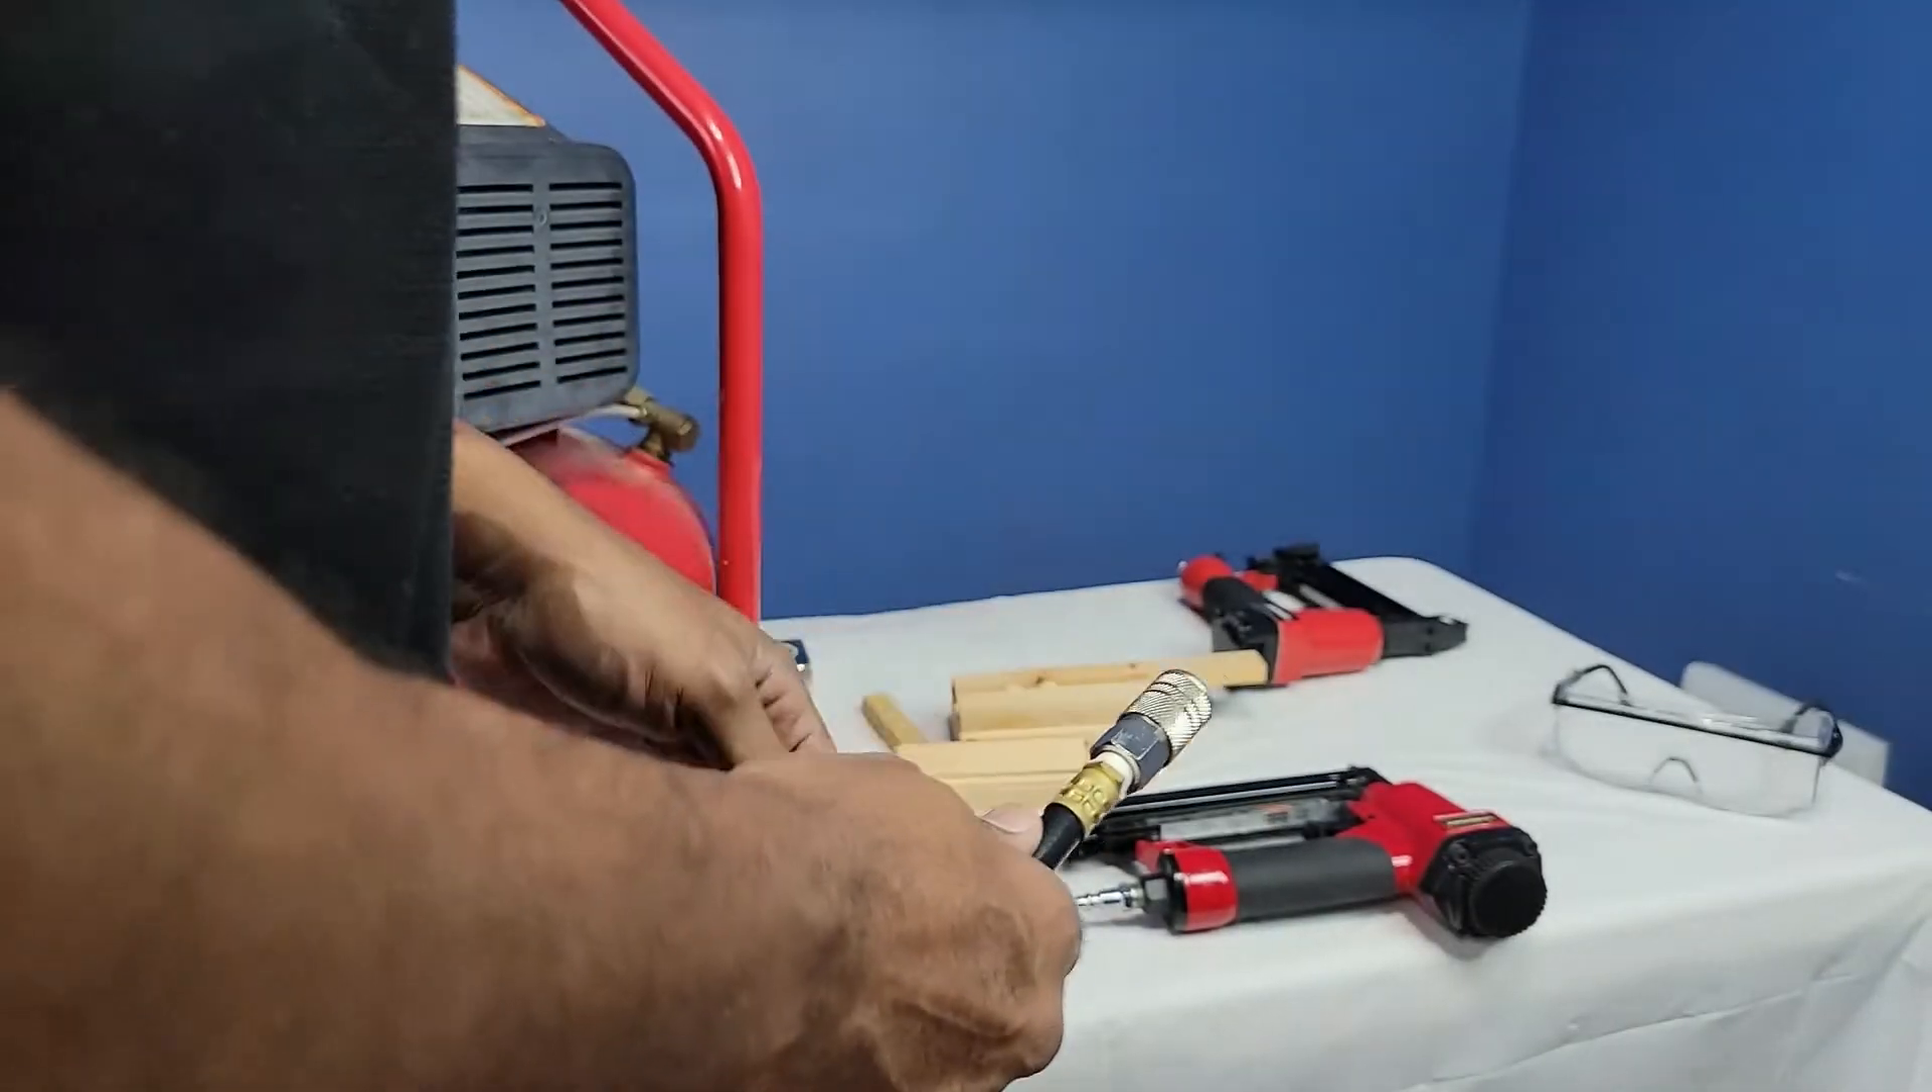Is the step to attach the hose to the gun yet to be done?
Yes.